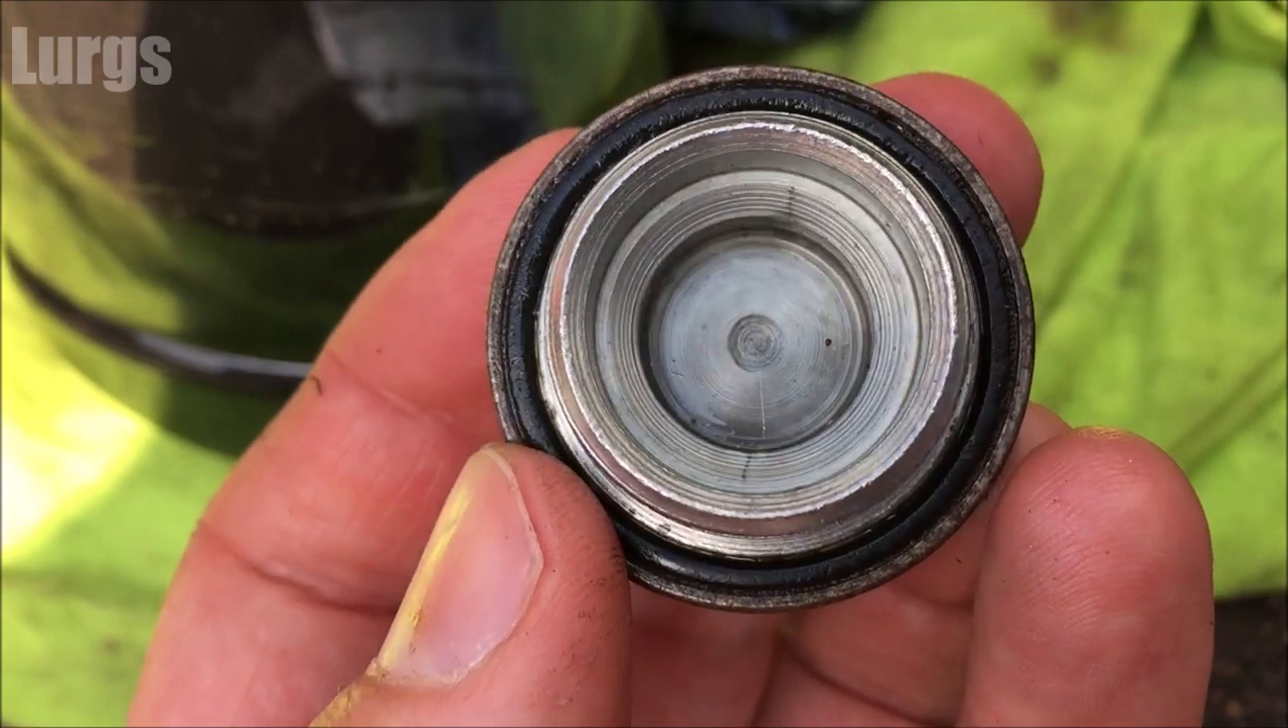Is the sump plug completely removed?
Yes.